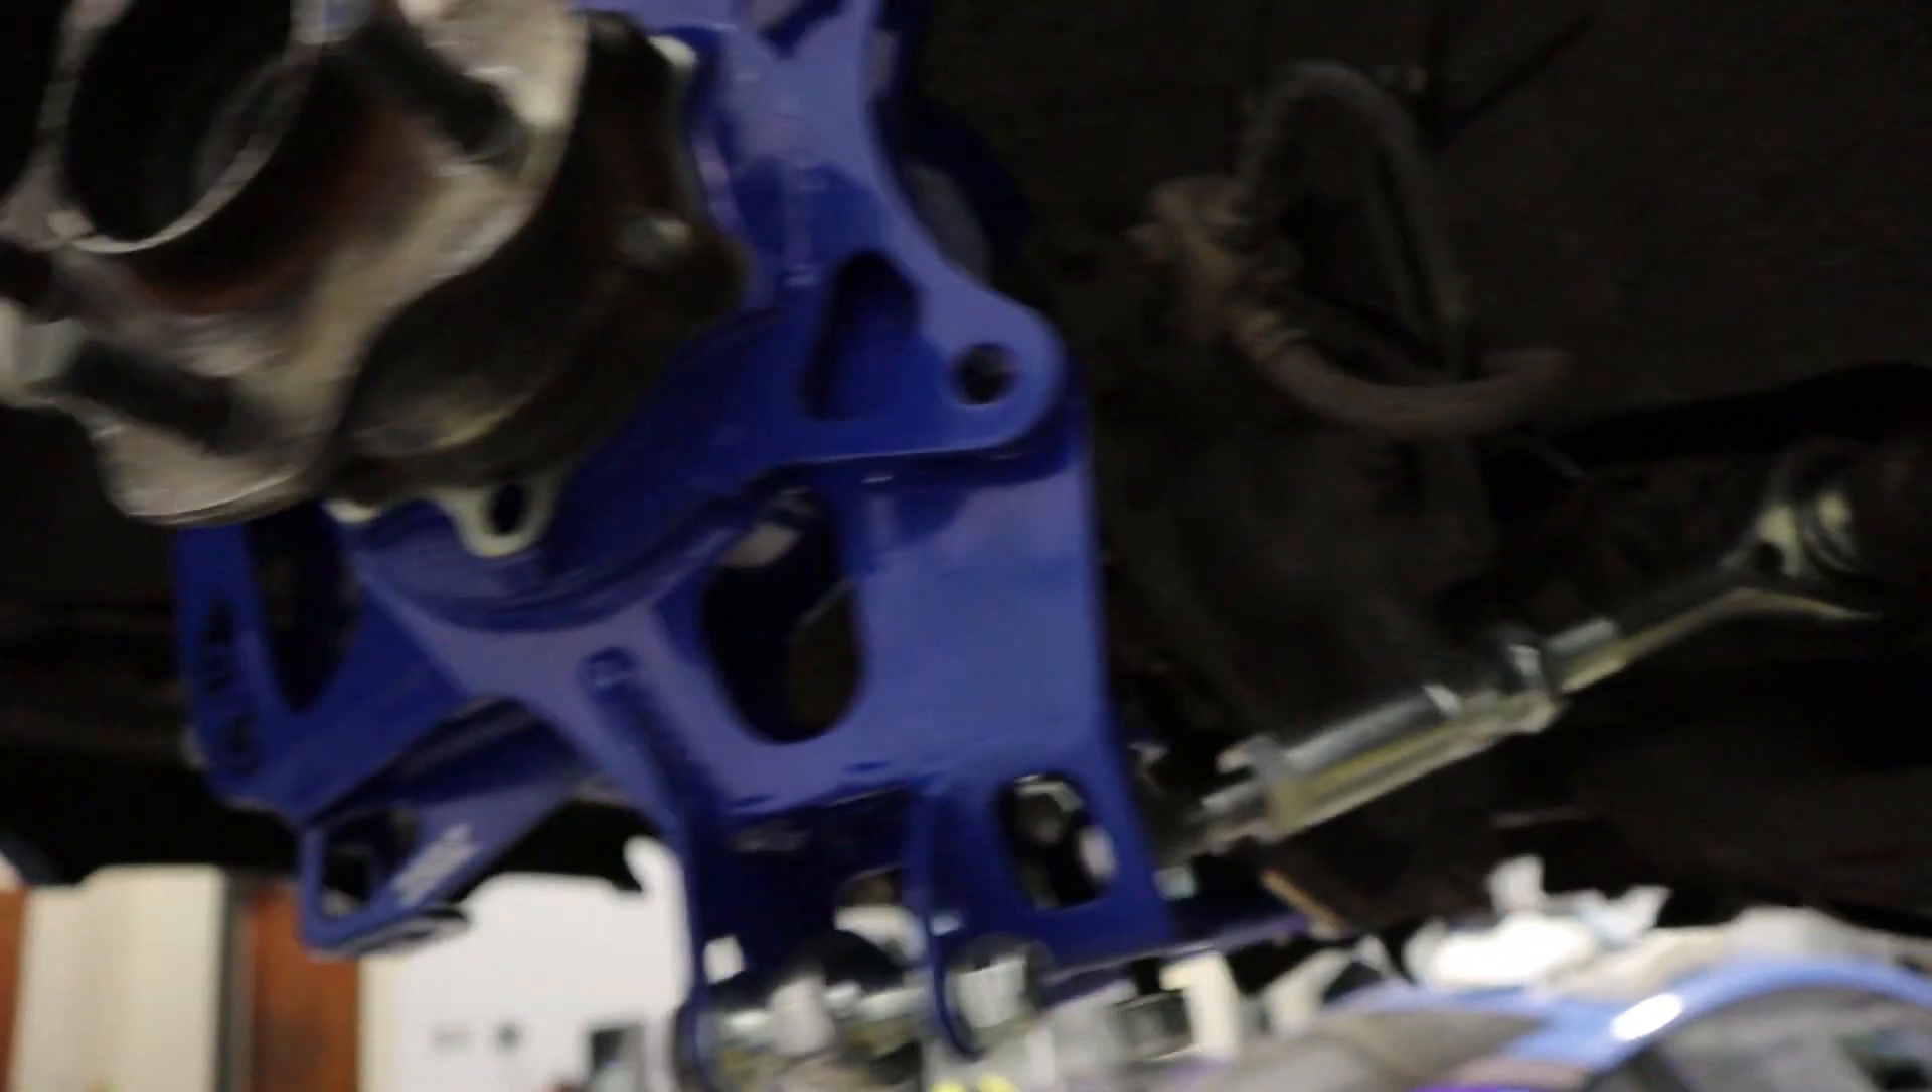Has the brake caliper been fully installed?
No.